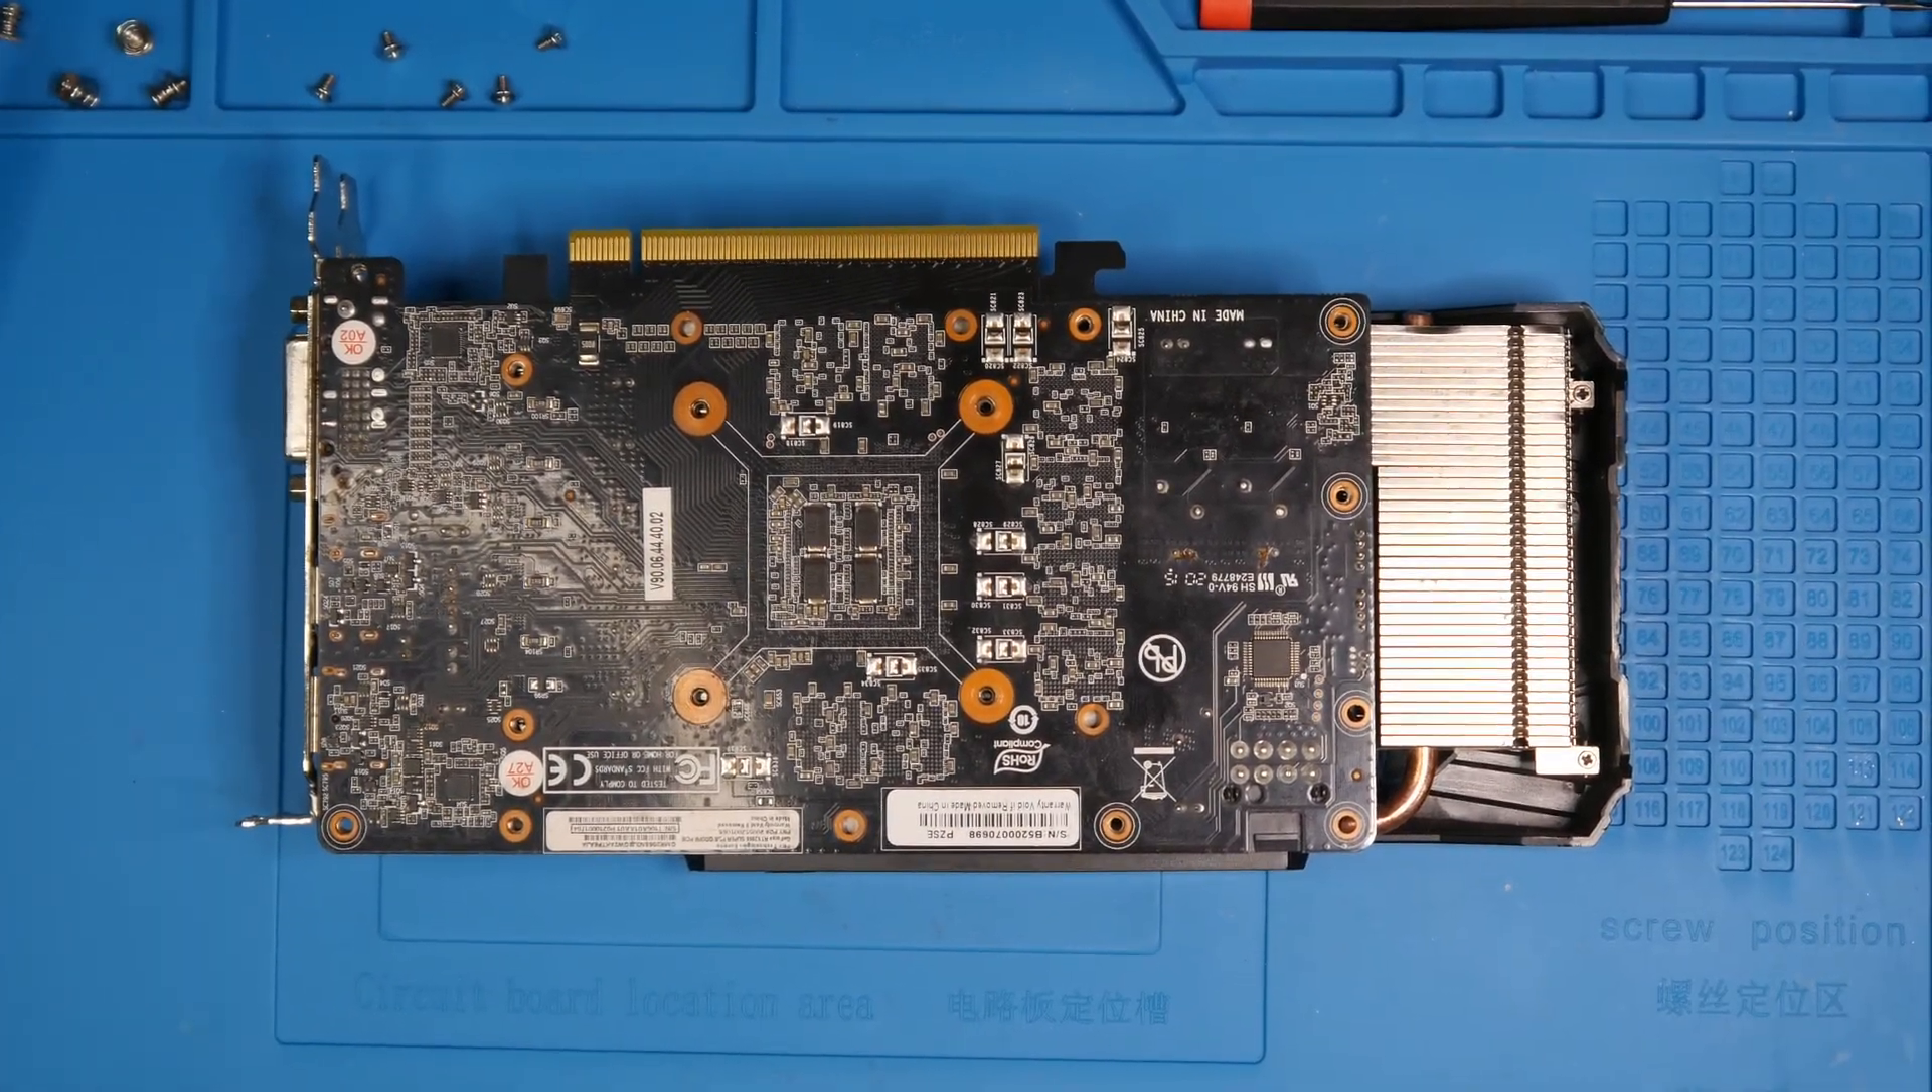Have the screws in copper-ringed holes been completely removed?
Yes.